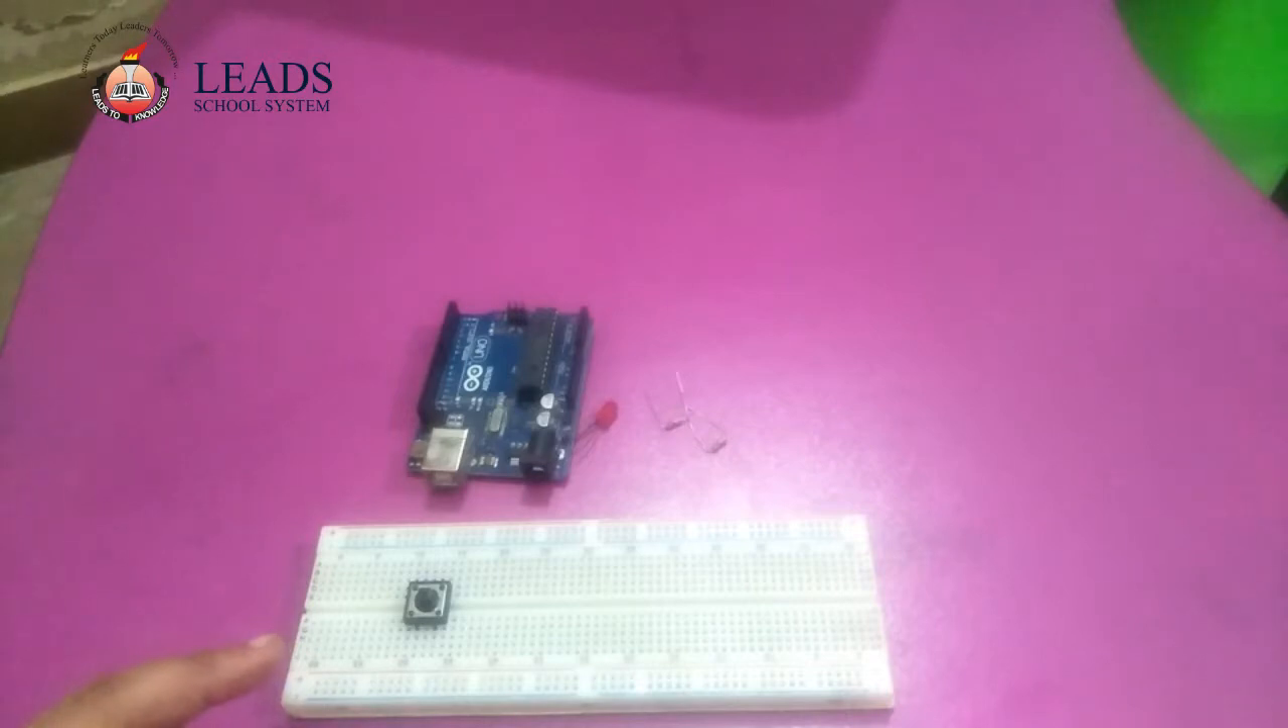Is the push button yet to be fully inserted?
No.